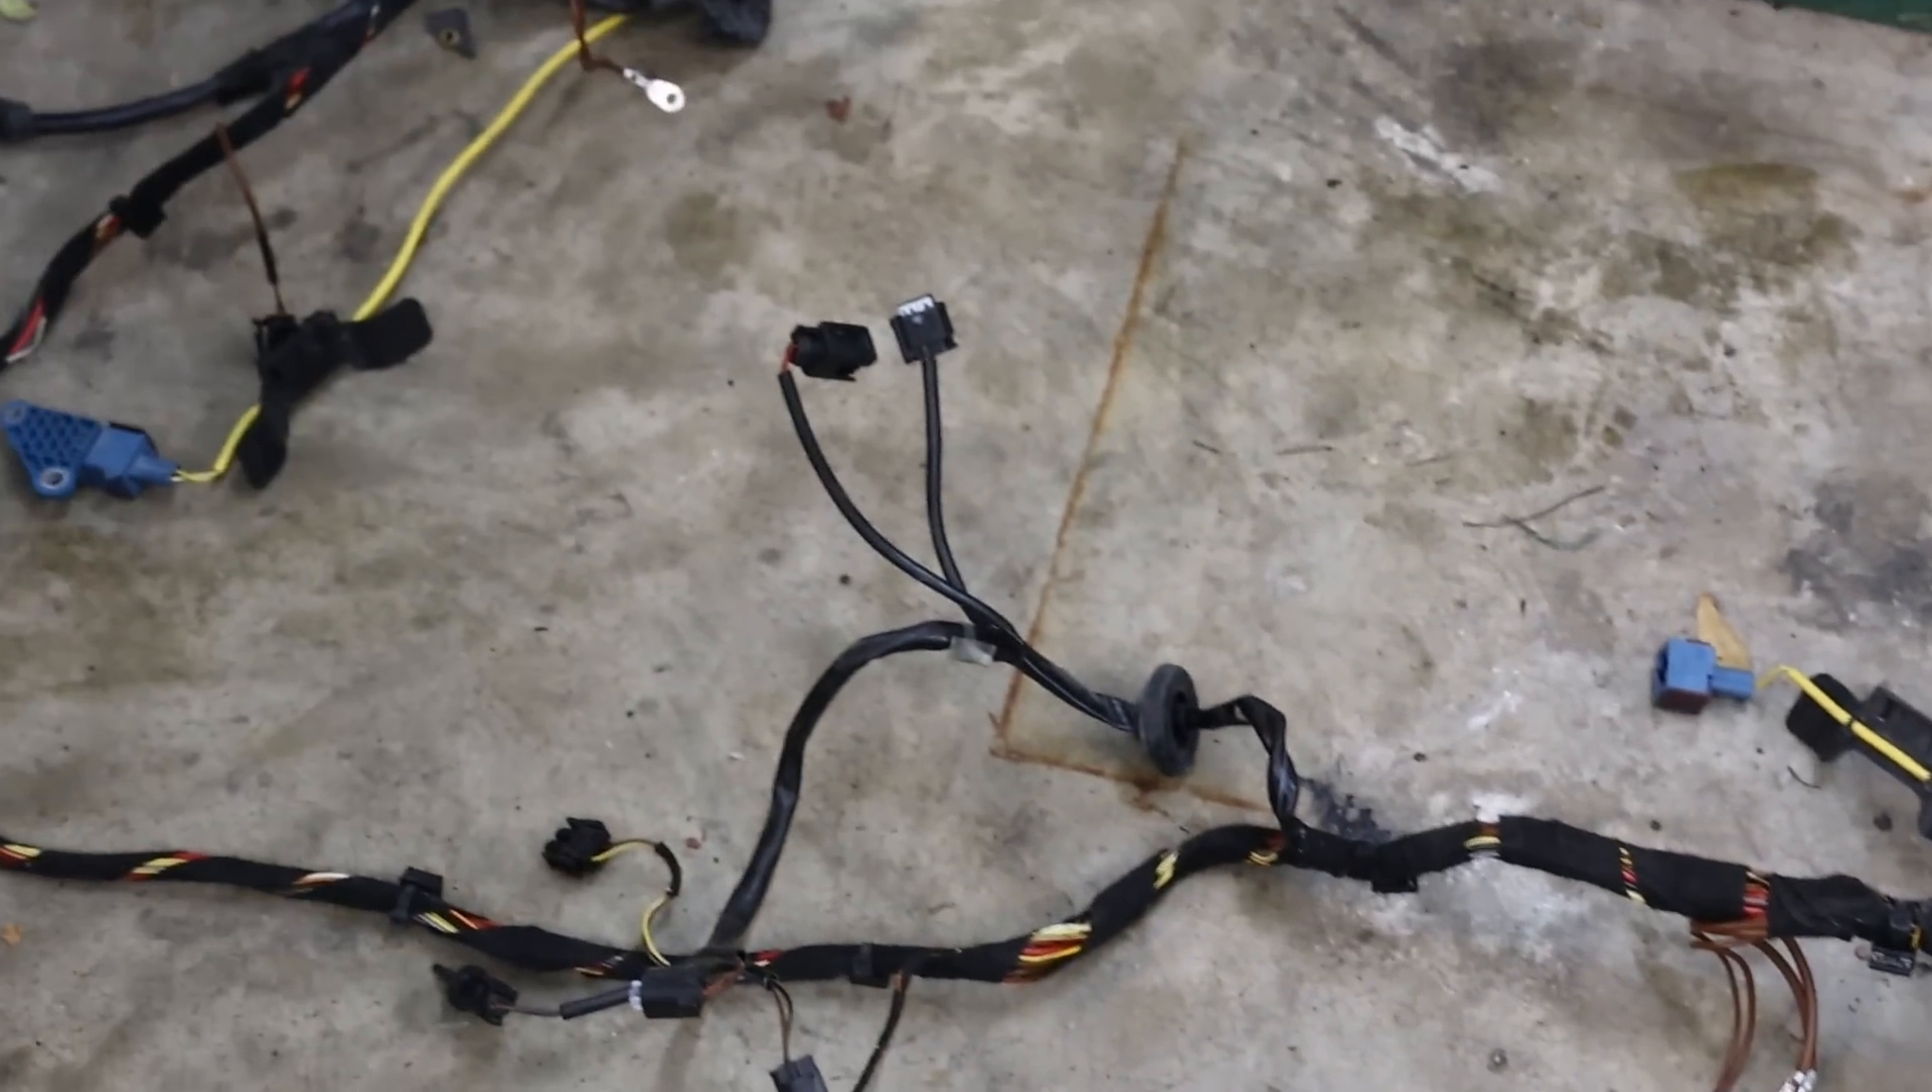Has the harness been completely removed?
Yes.